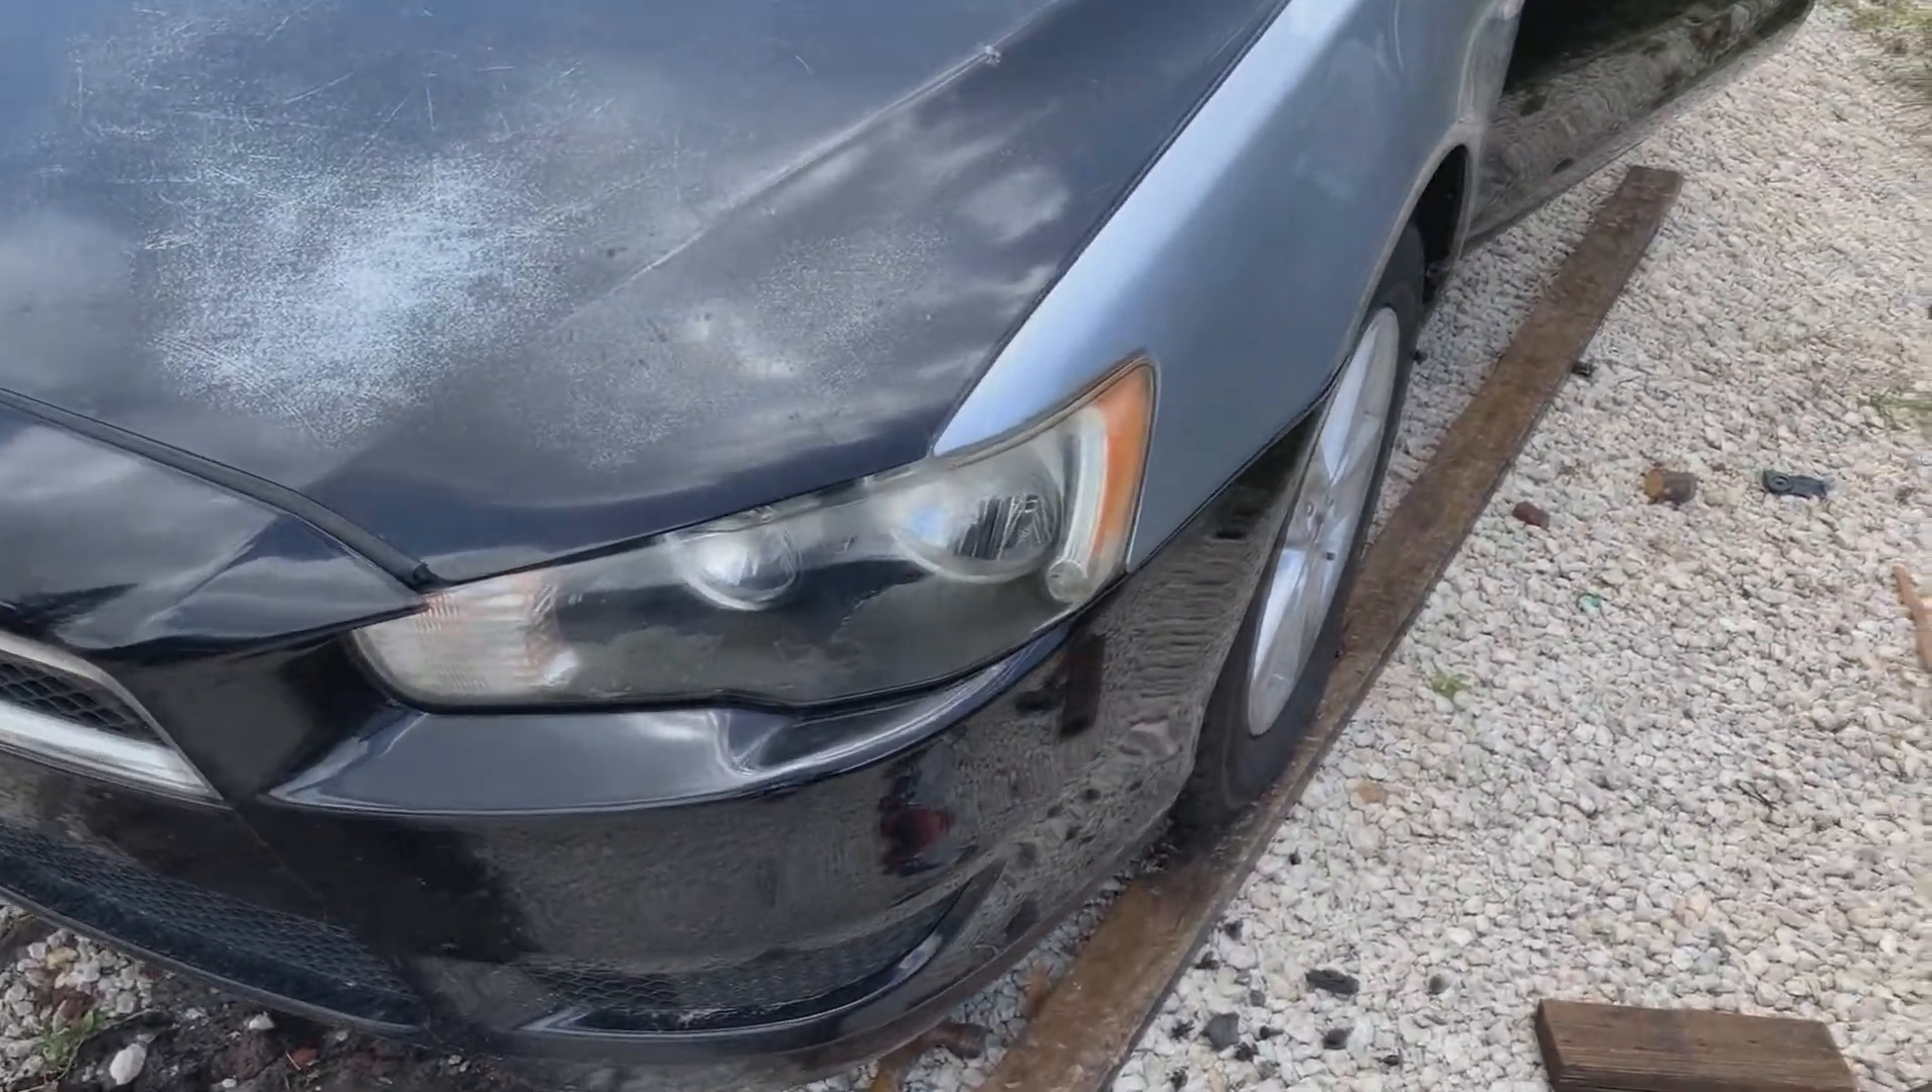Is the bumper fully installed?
Yes.